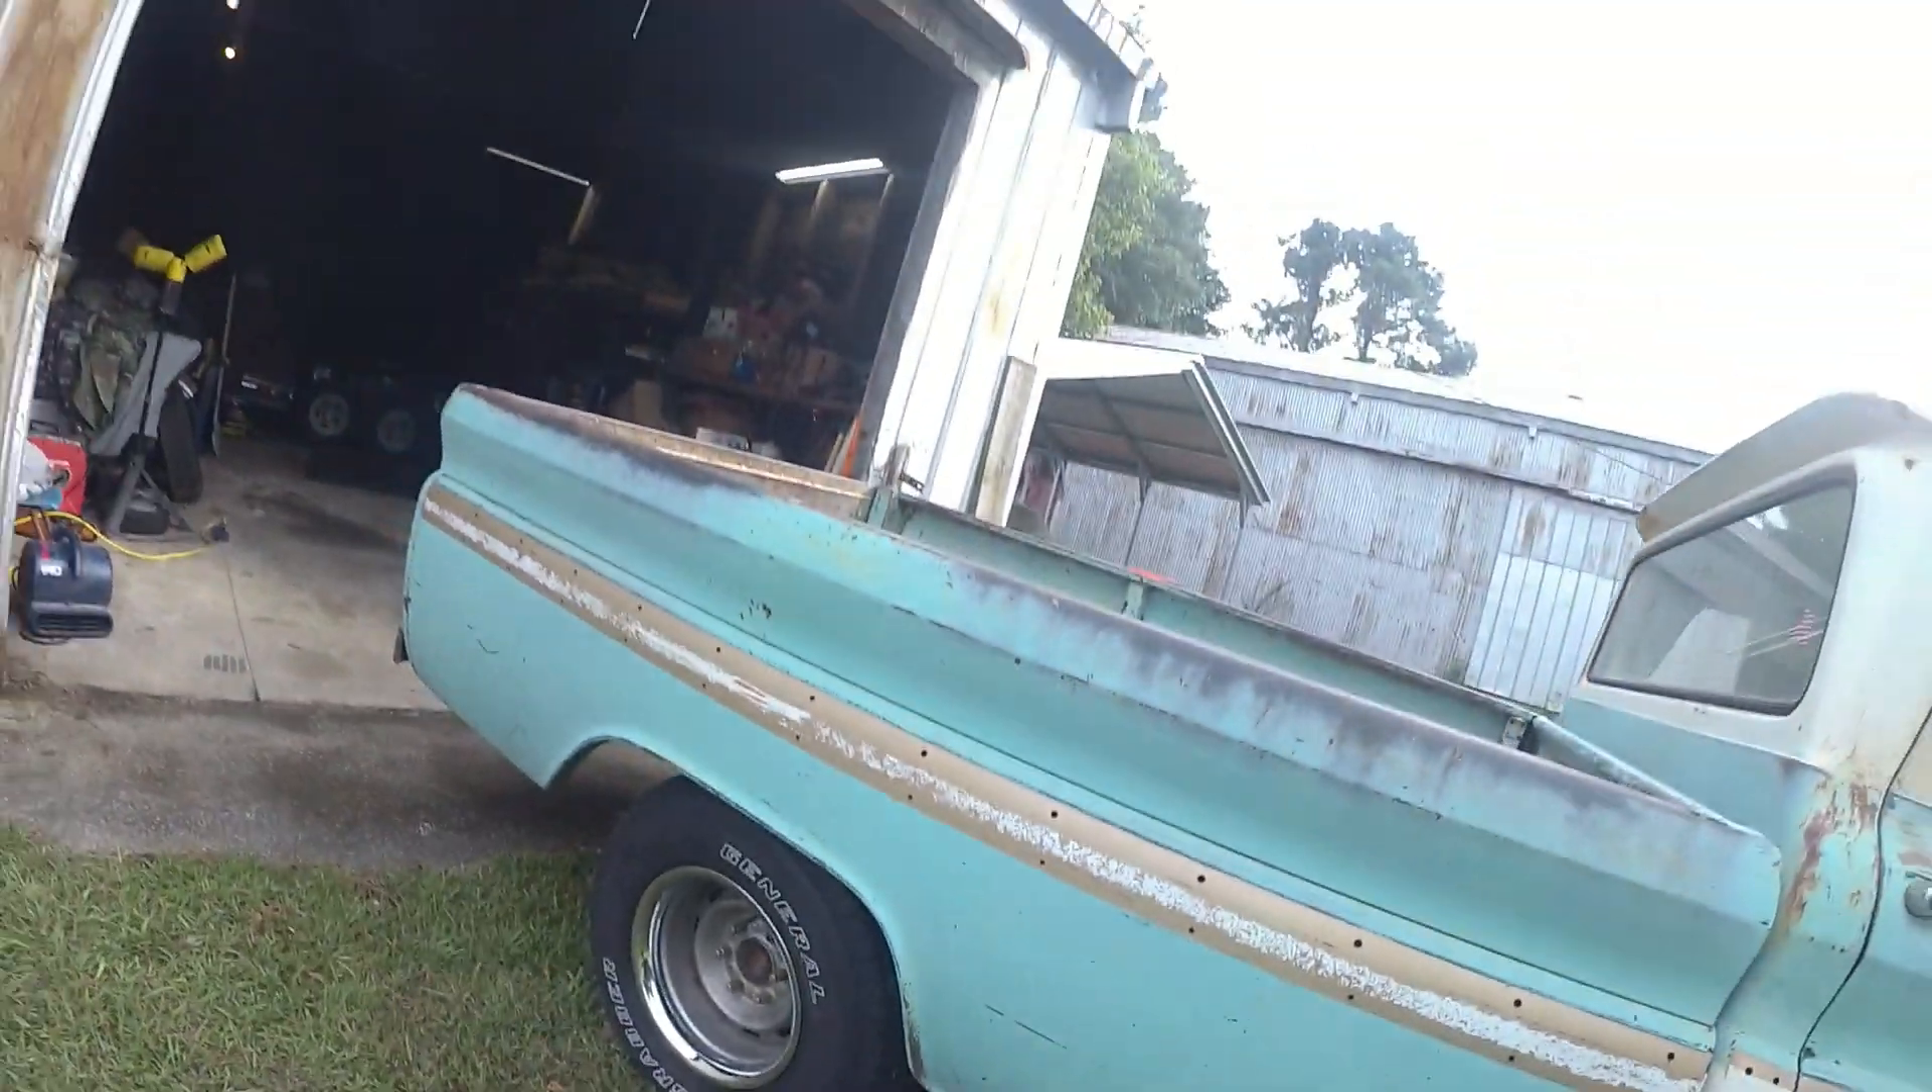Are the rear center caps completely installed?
No.